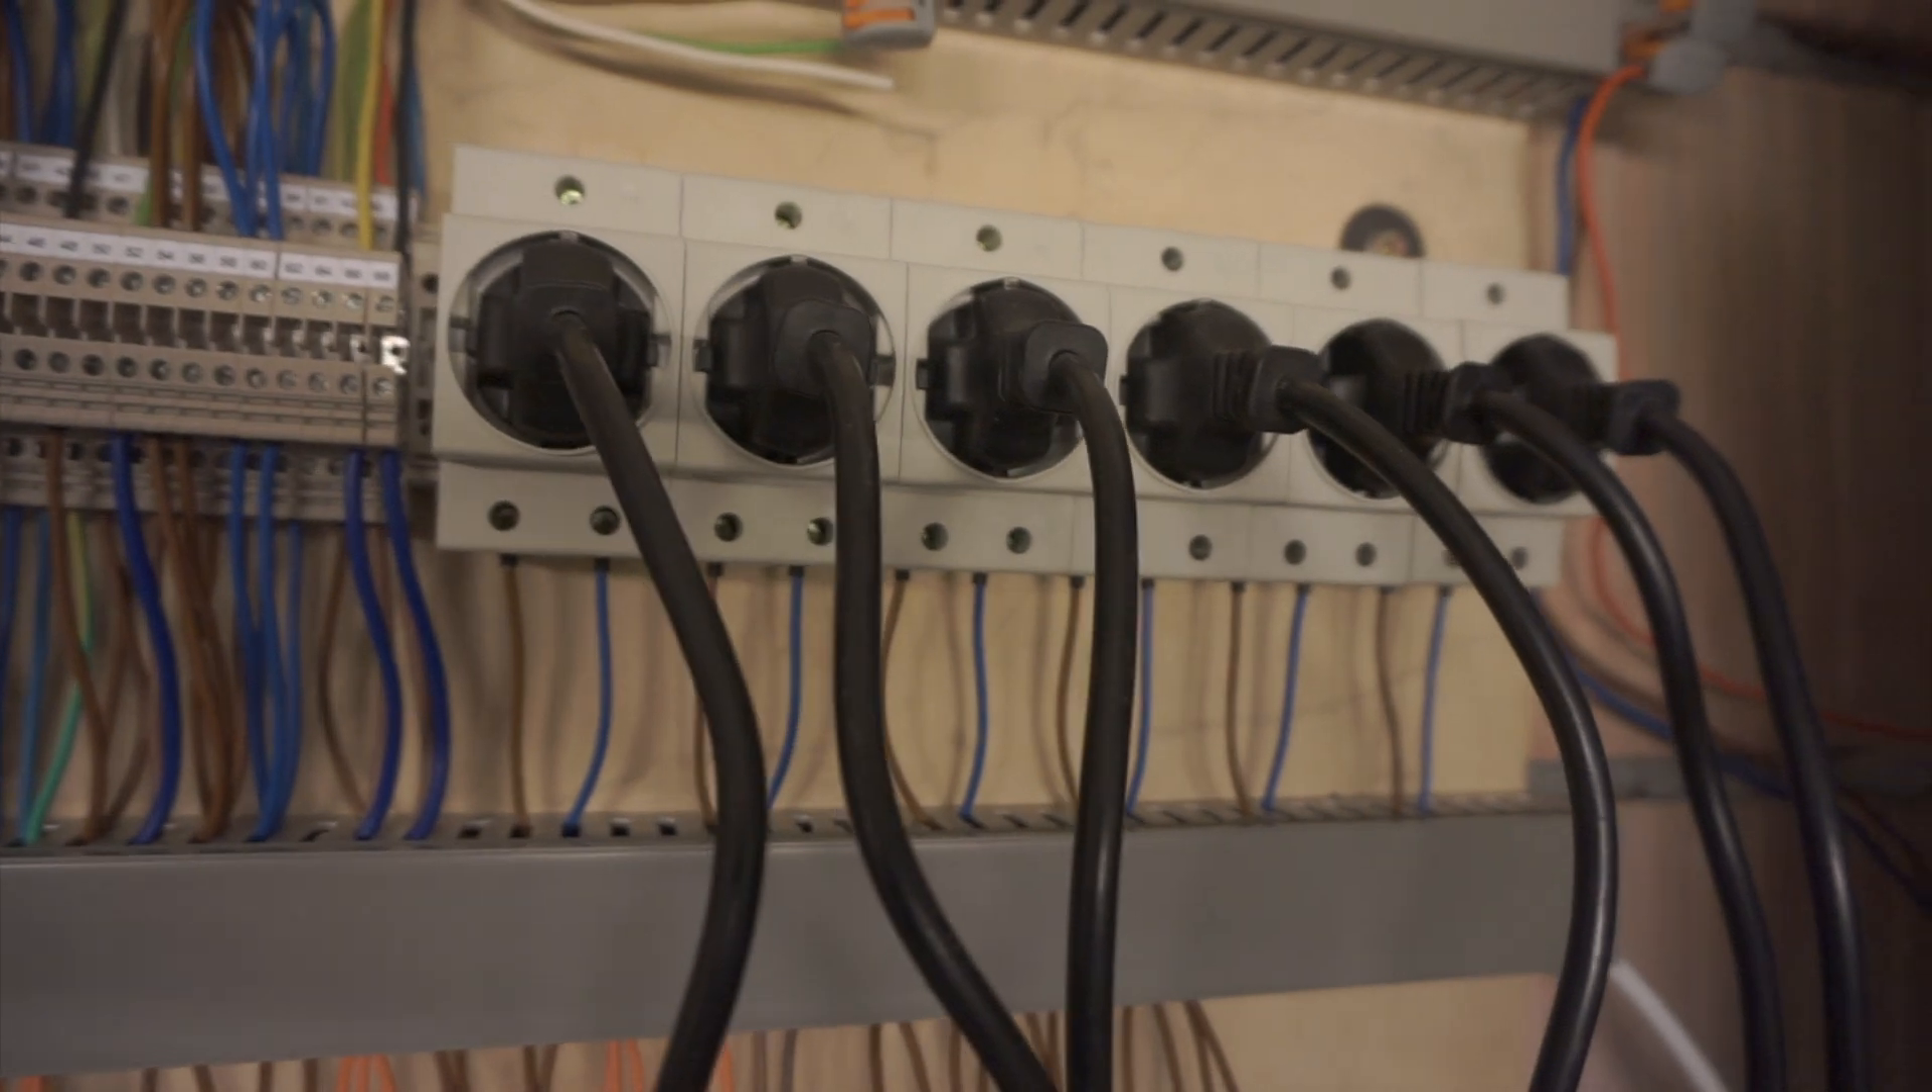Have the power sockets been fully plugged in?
Yes.